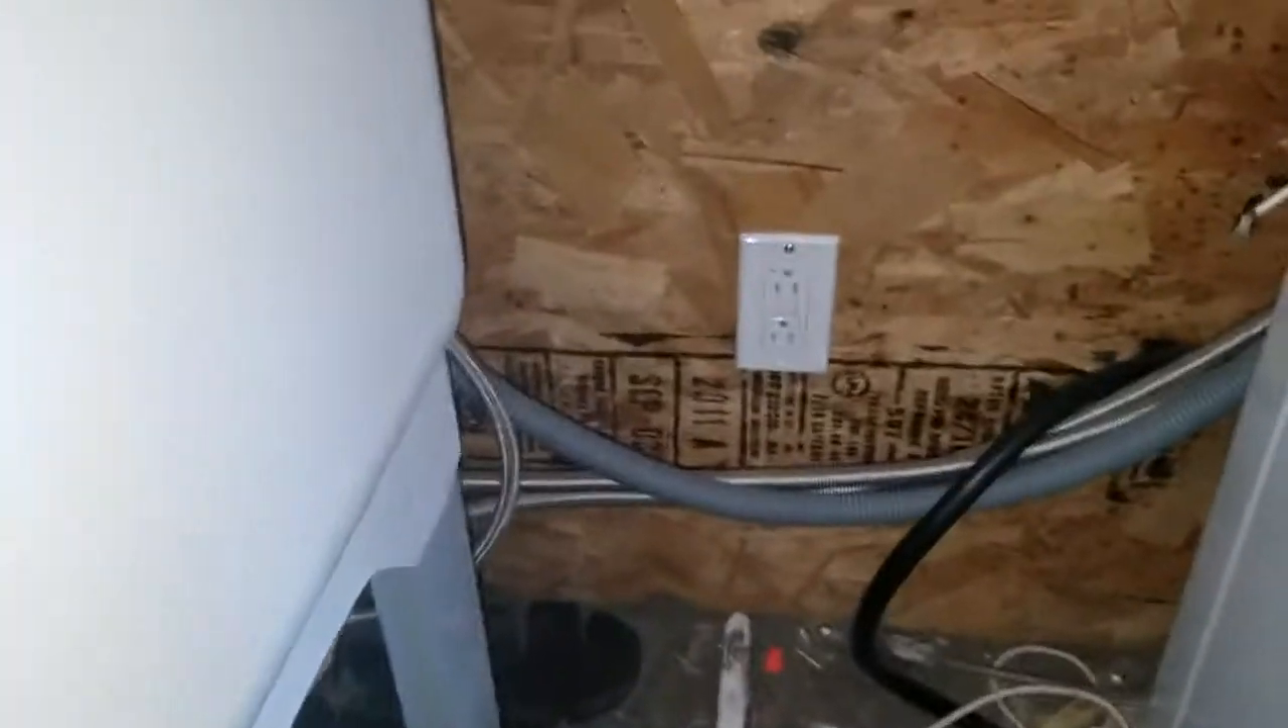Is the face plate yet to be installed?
No.